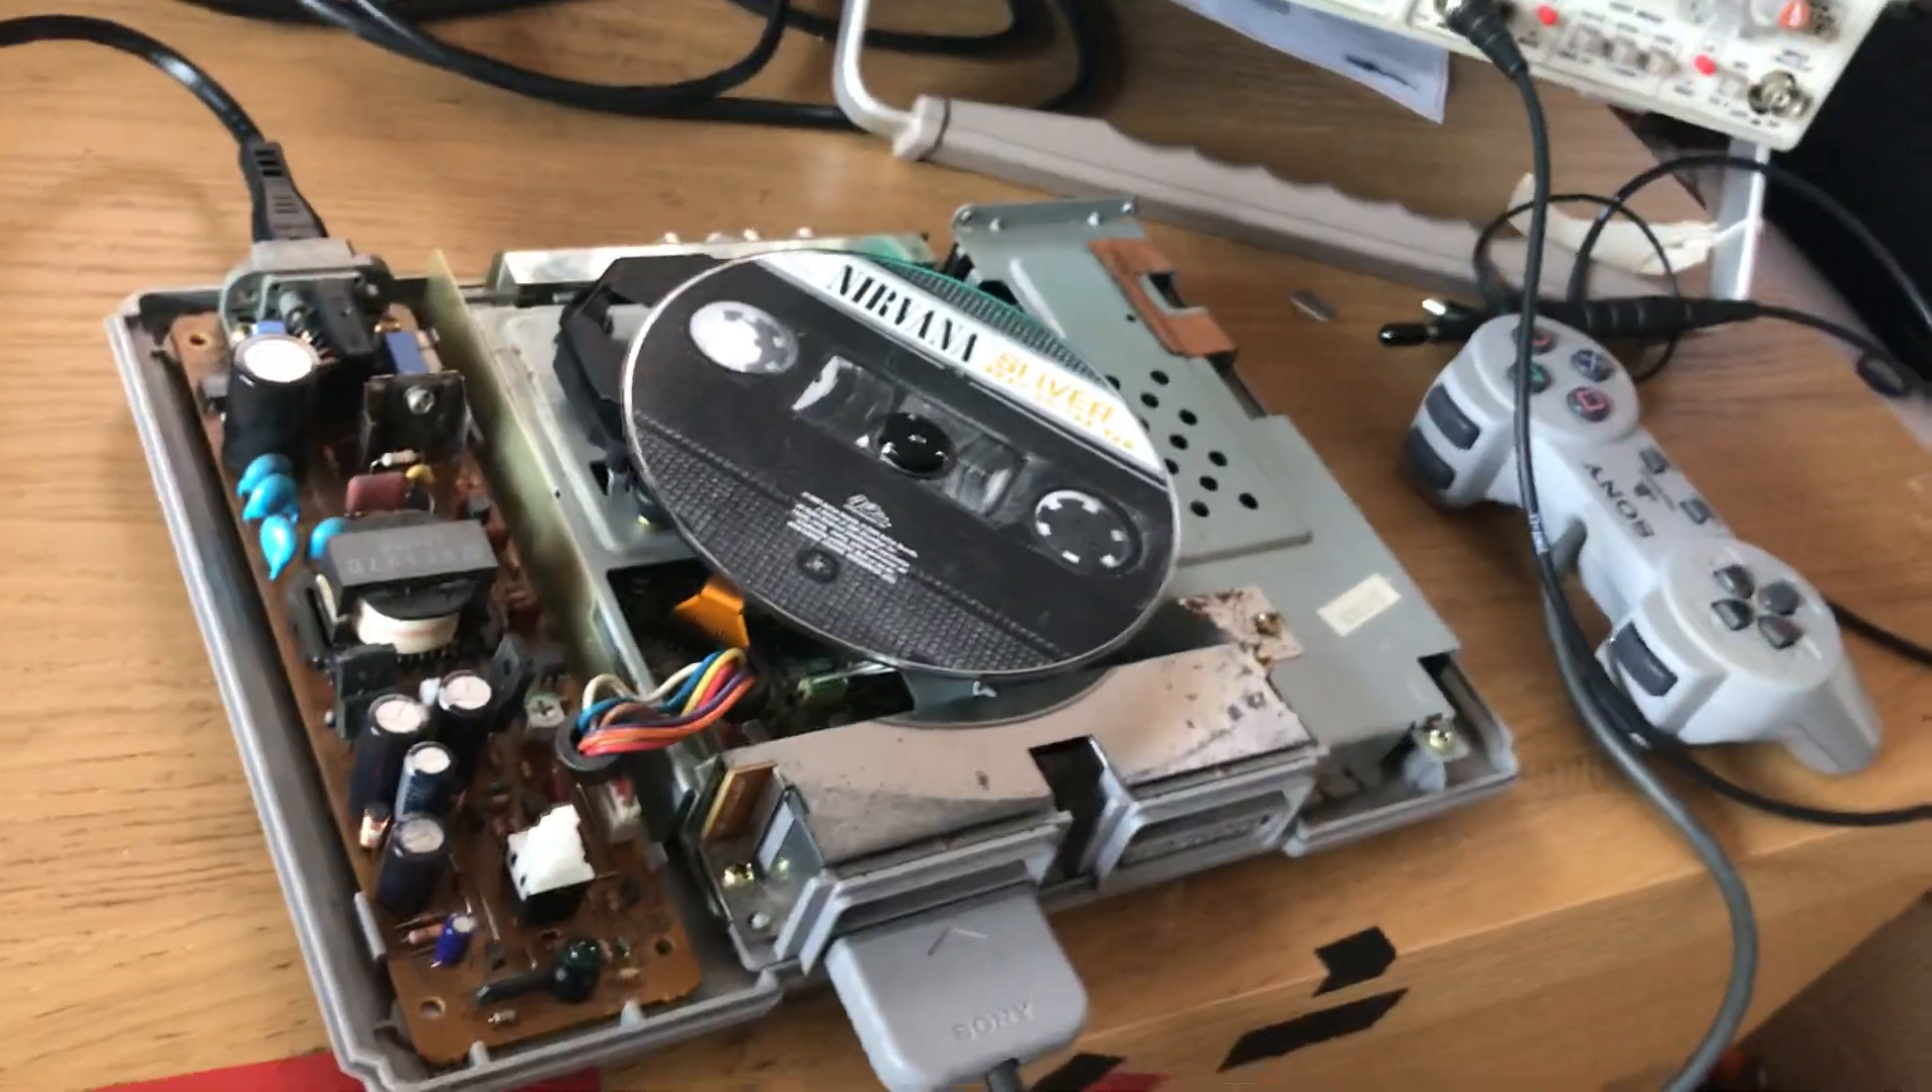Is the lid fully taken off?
Yes.